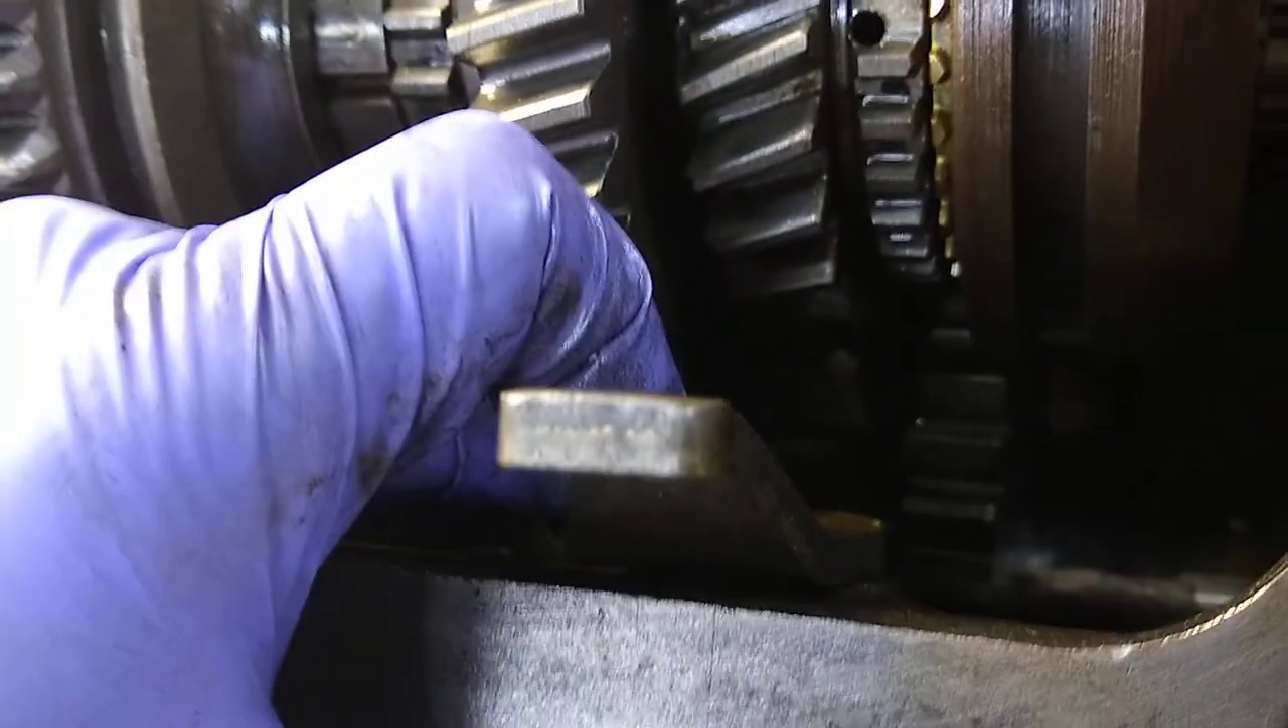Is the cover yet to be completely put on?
Yes.